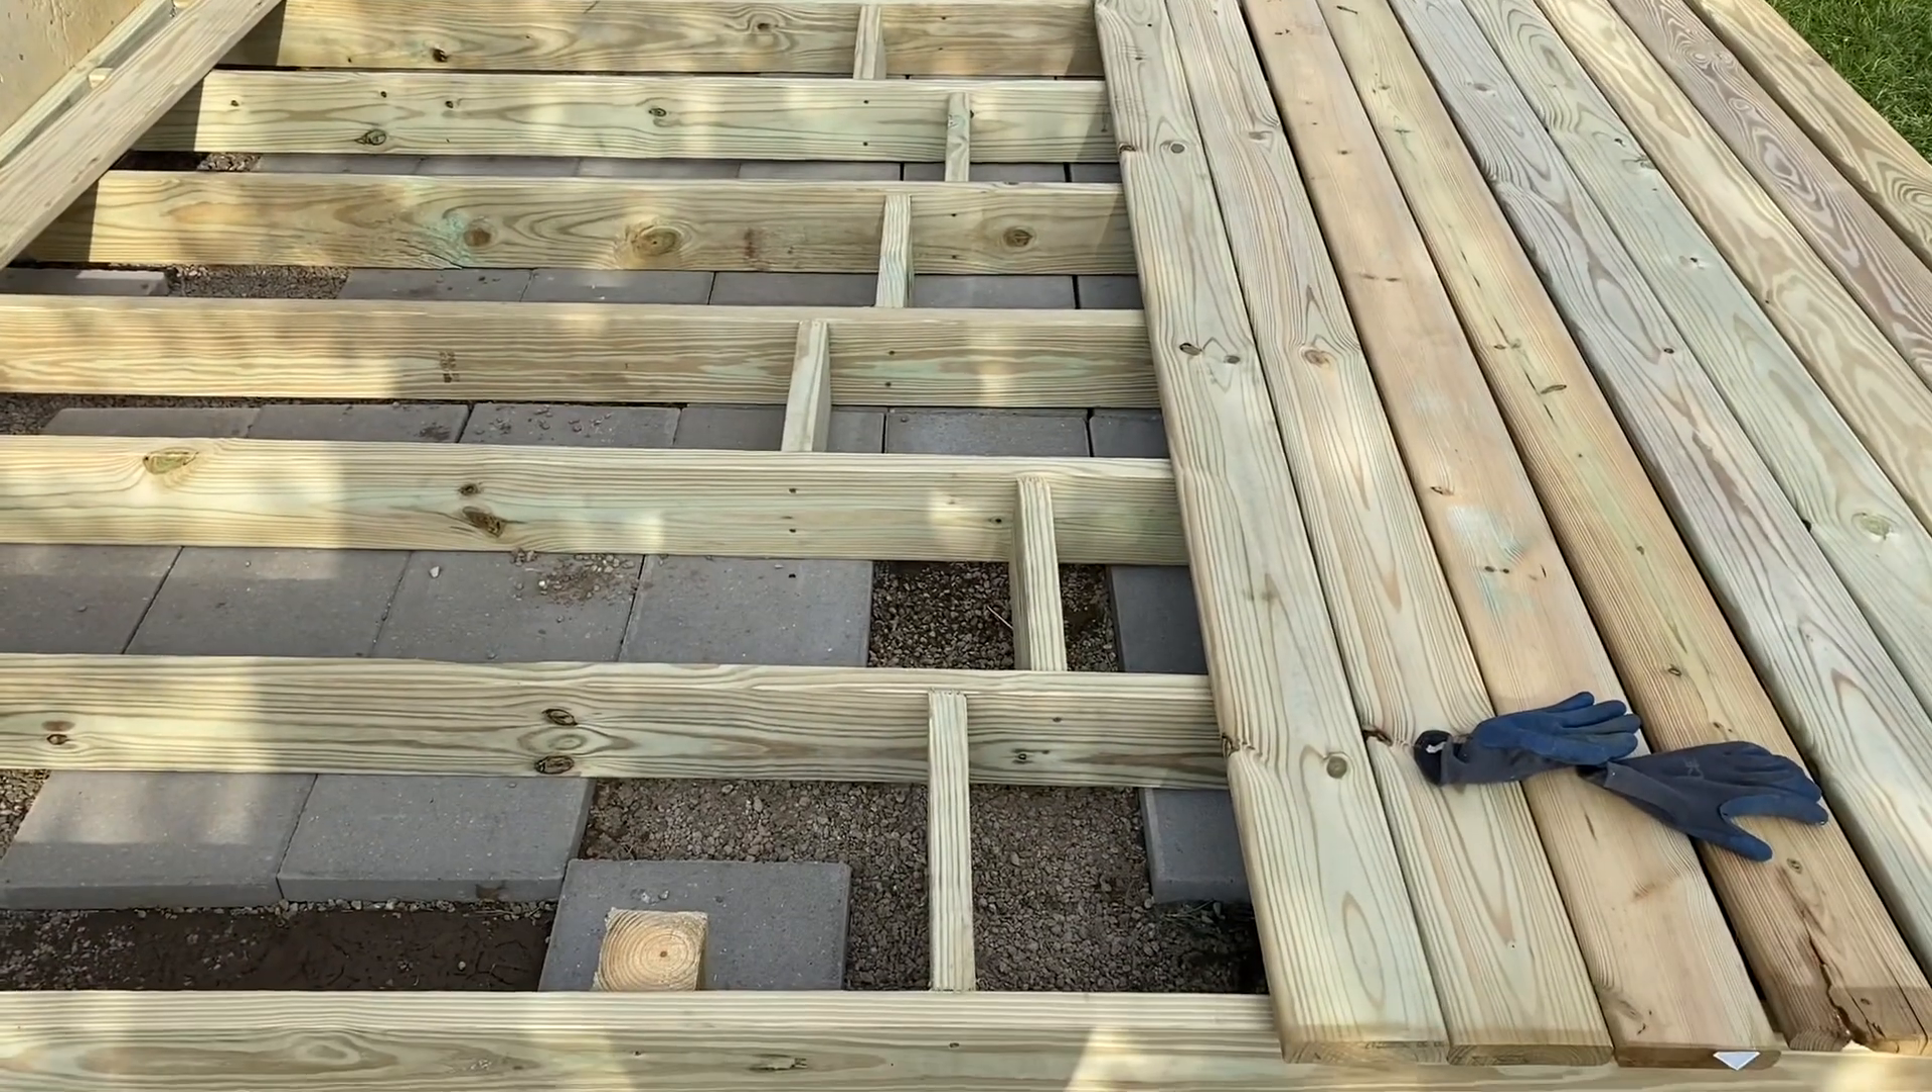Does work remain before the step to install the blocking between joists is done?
No.